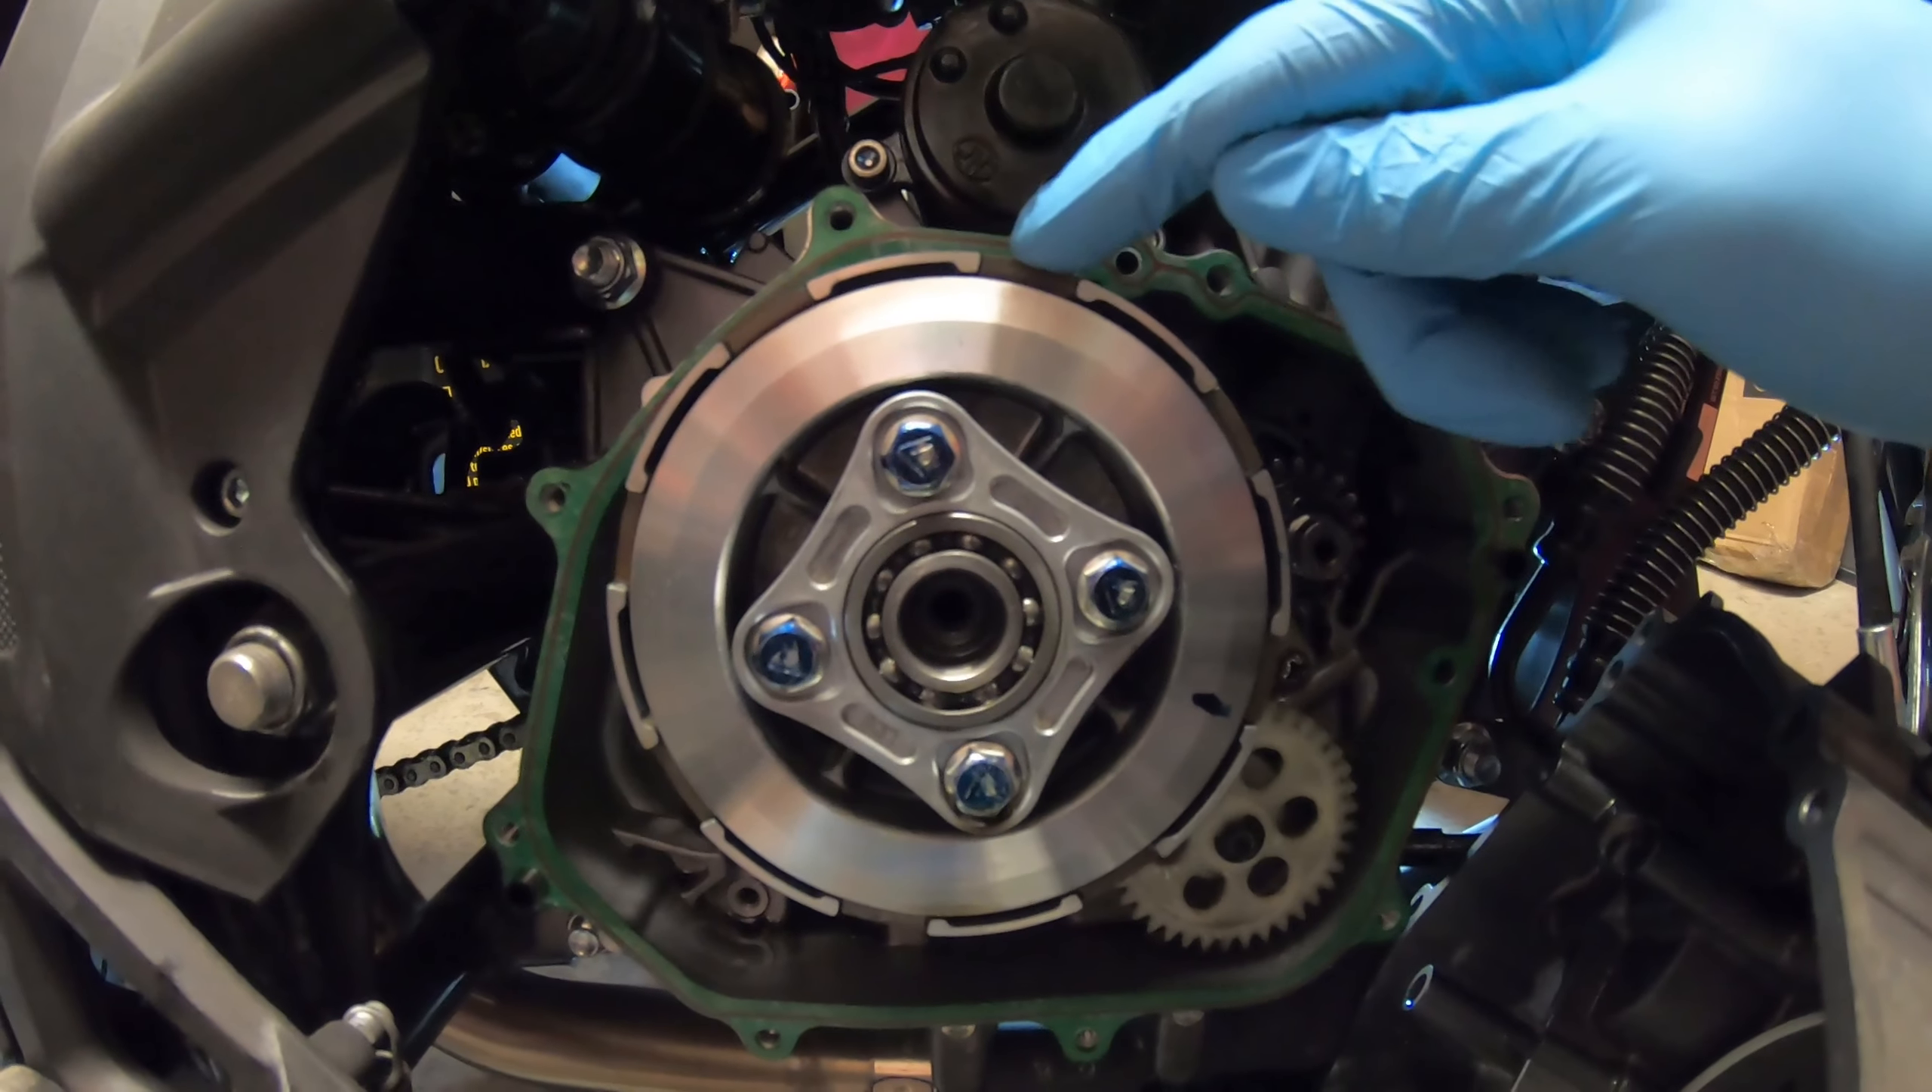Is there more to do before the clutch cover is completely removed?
No.